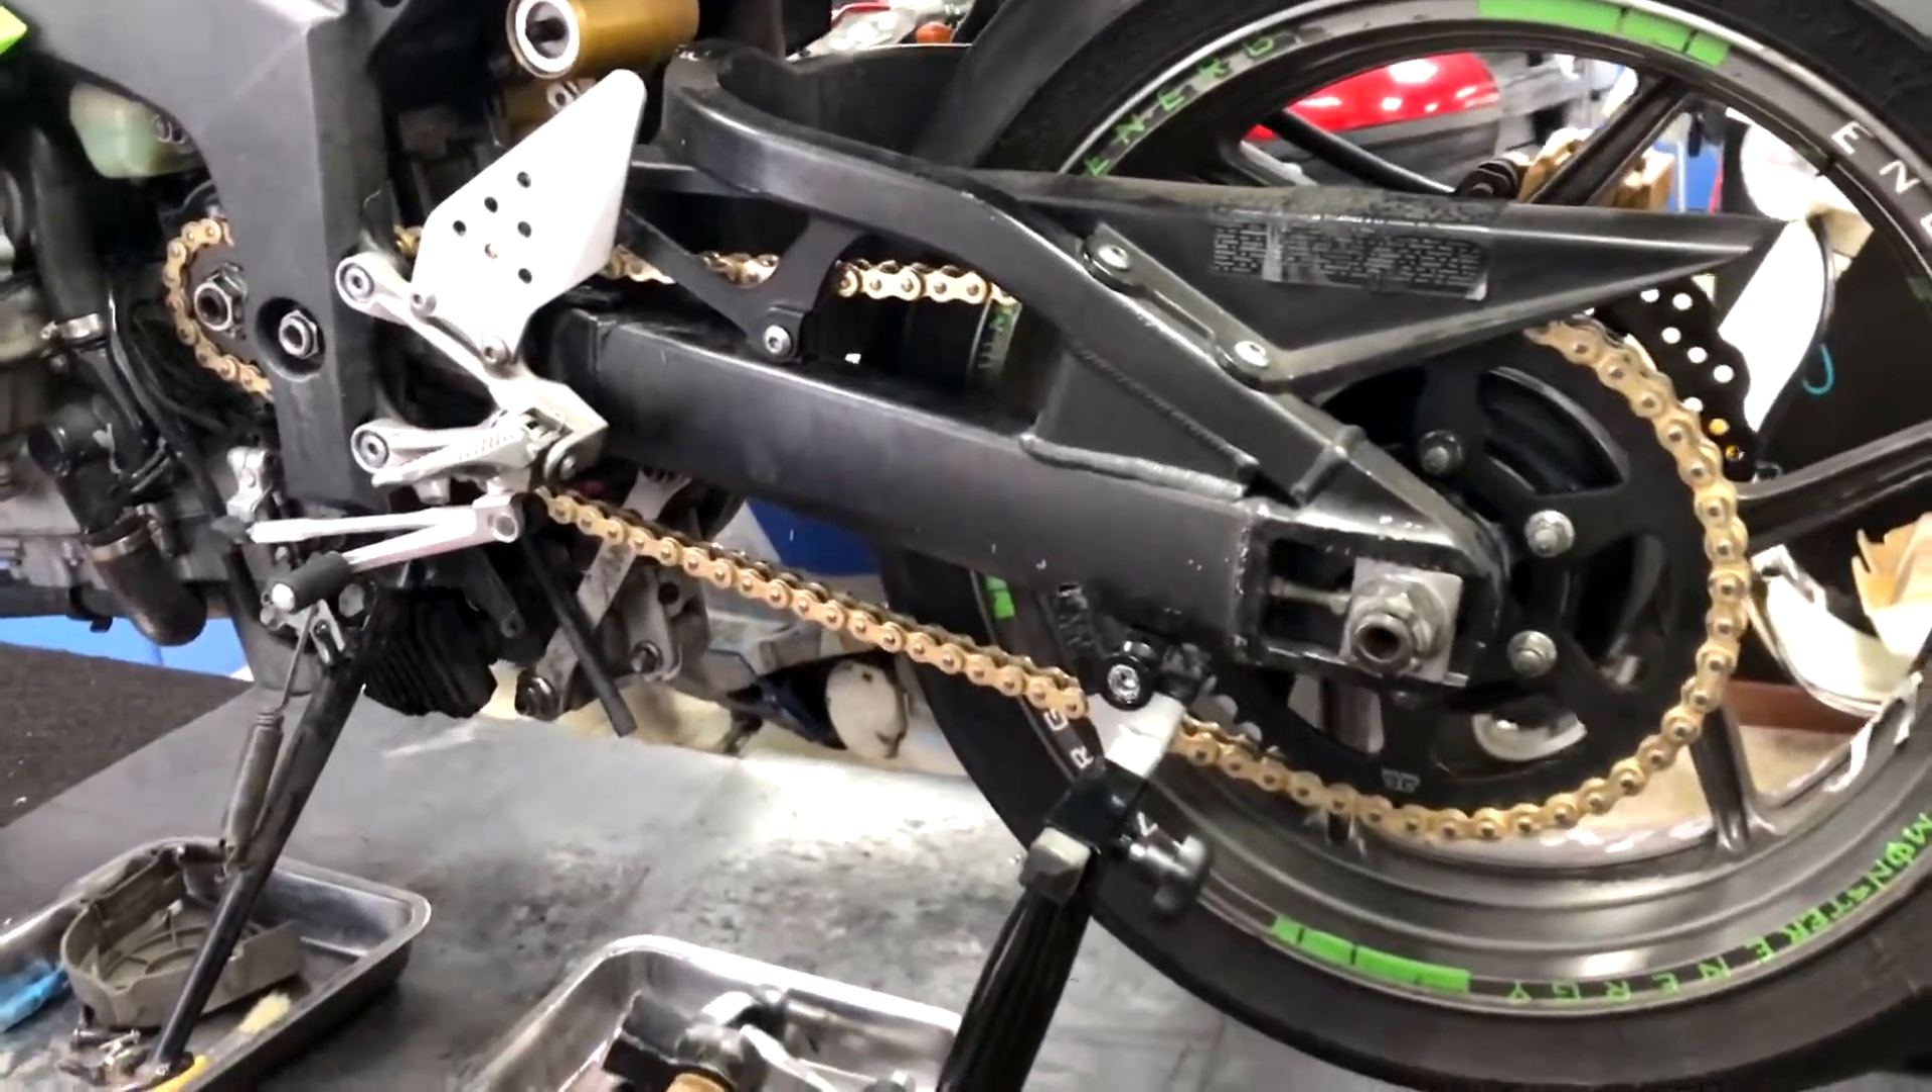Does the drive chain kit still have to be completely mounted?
No.